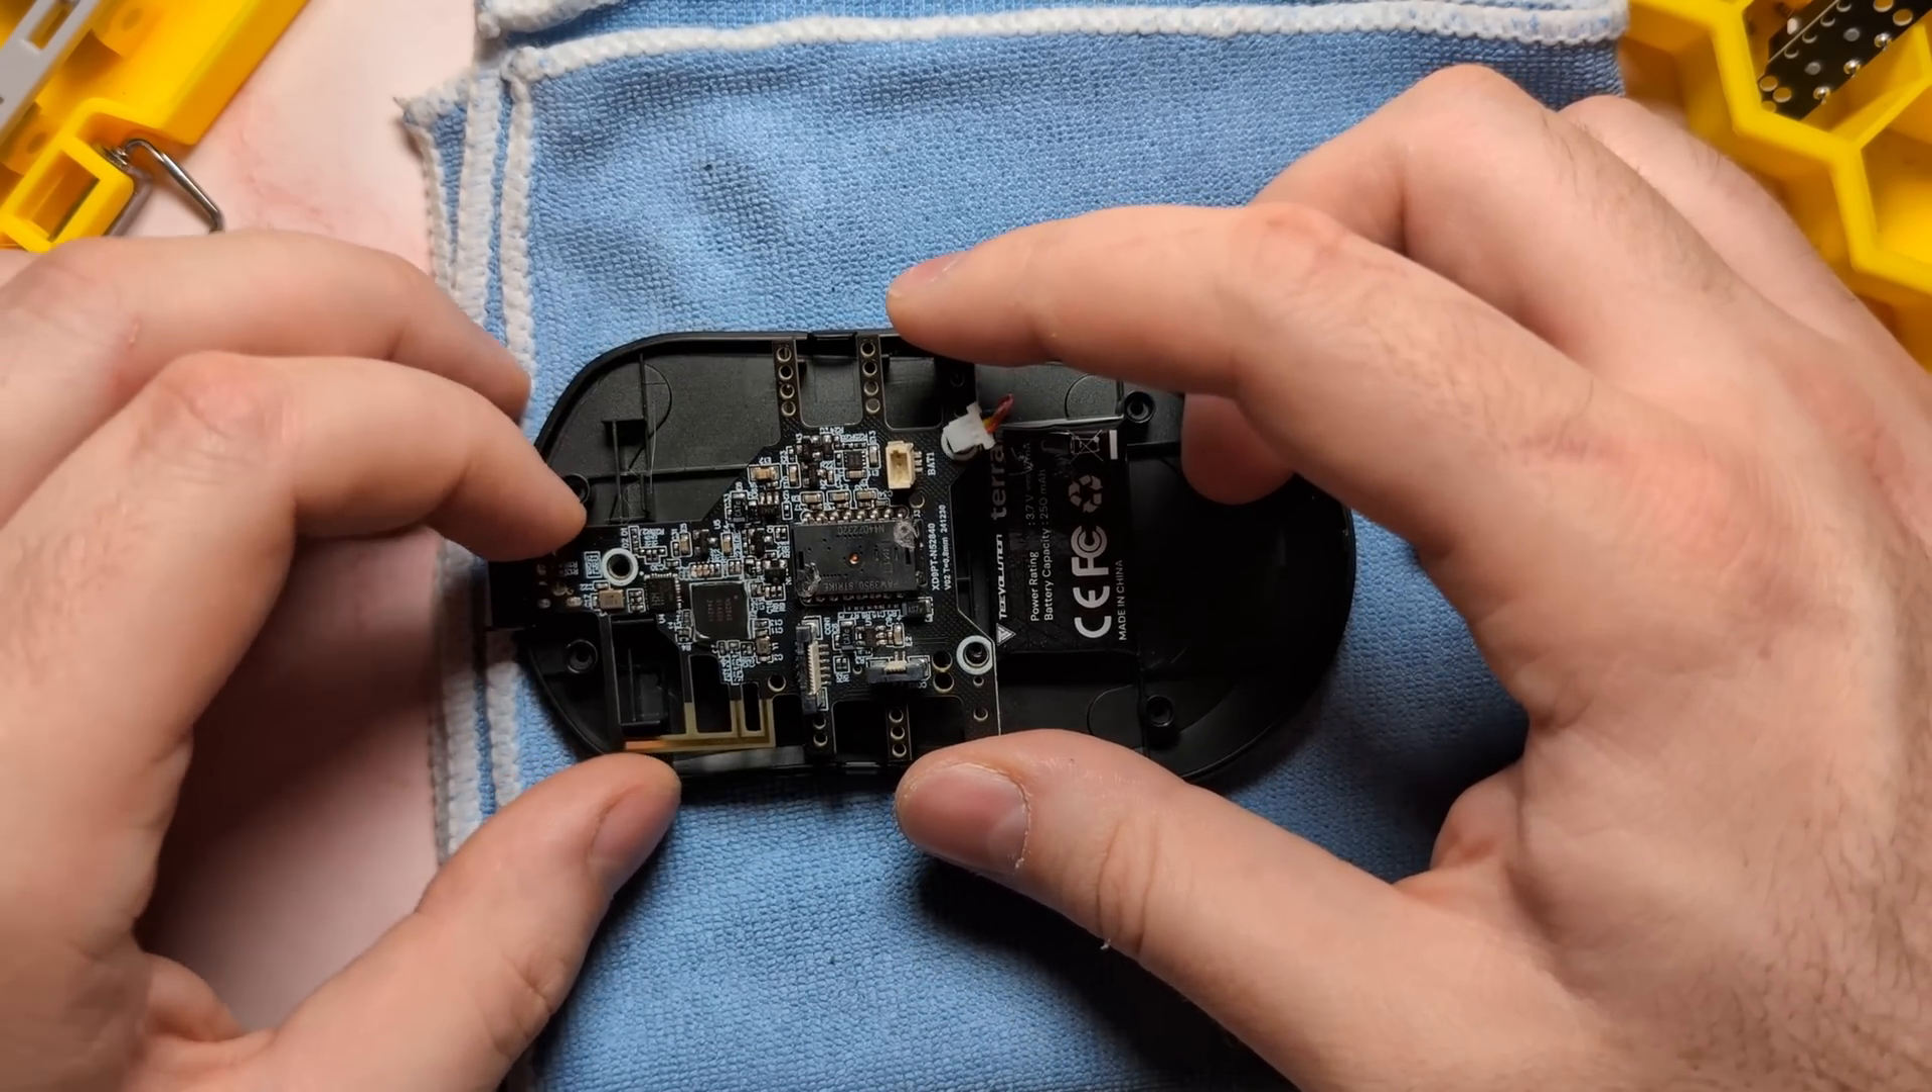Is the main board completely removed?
No.